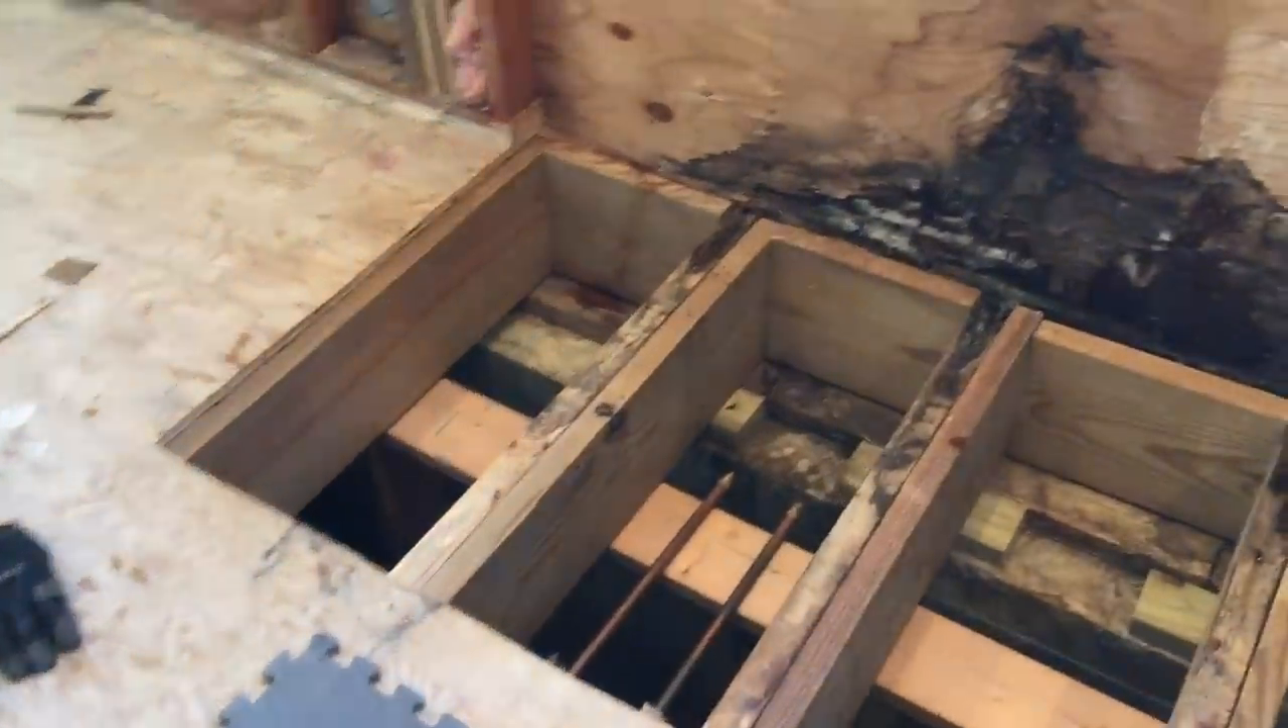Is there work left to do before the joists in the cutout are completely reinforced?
No.